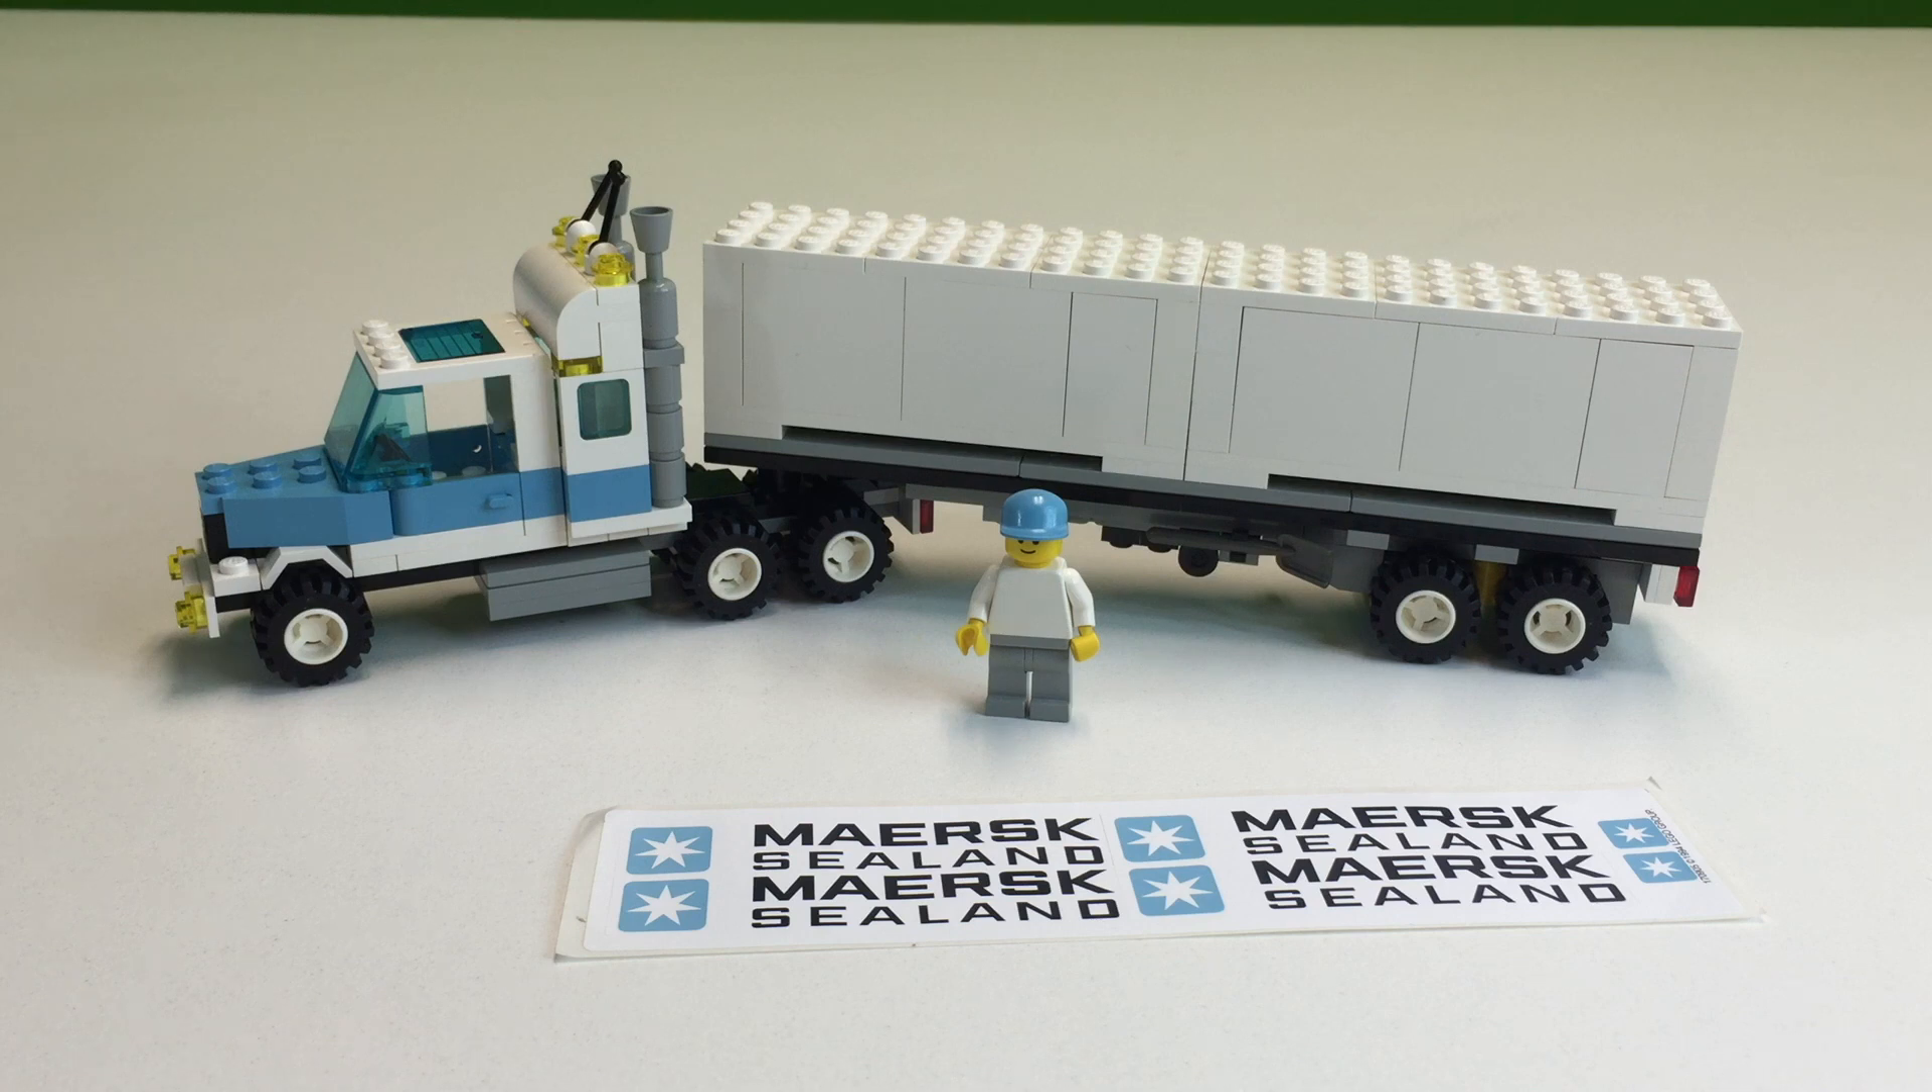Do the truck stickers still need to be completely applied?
Yes.